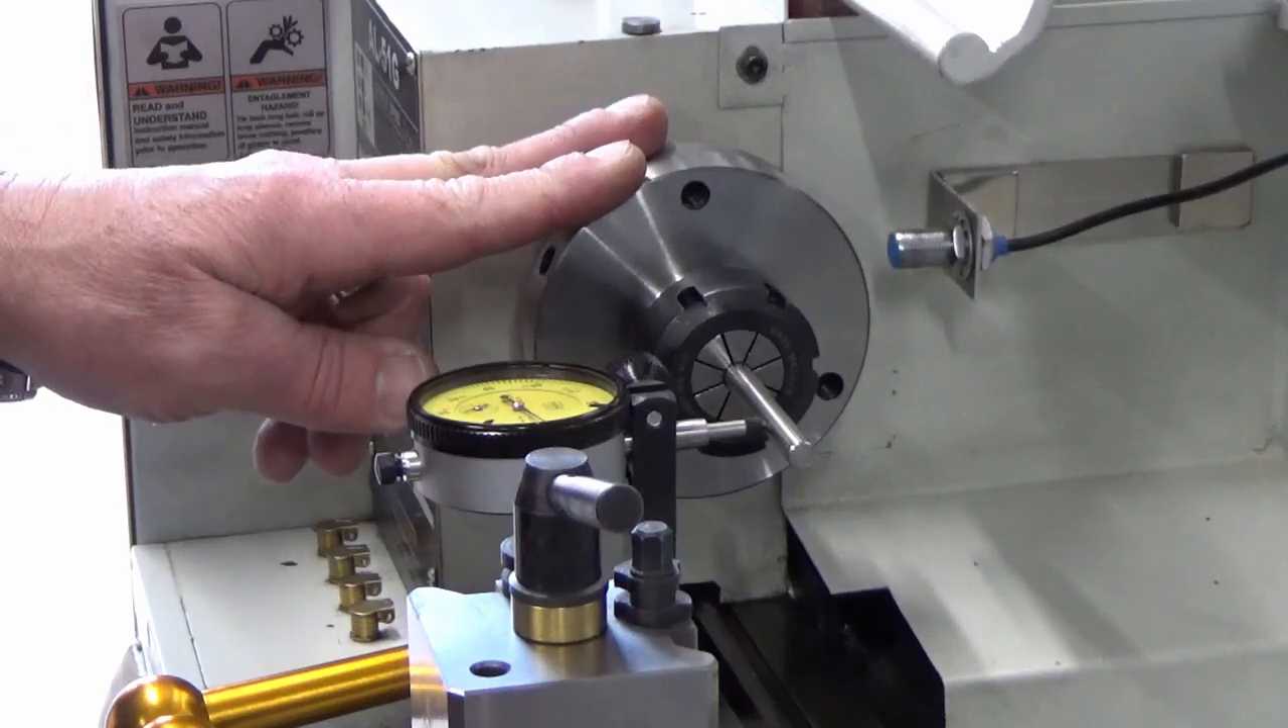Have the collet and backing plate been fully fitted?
Yes.